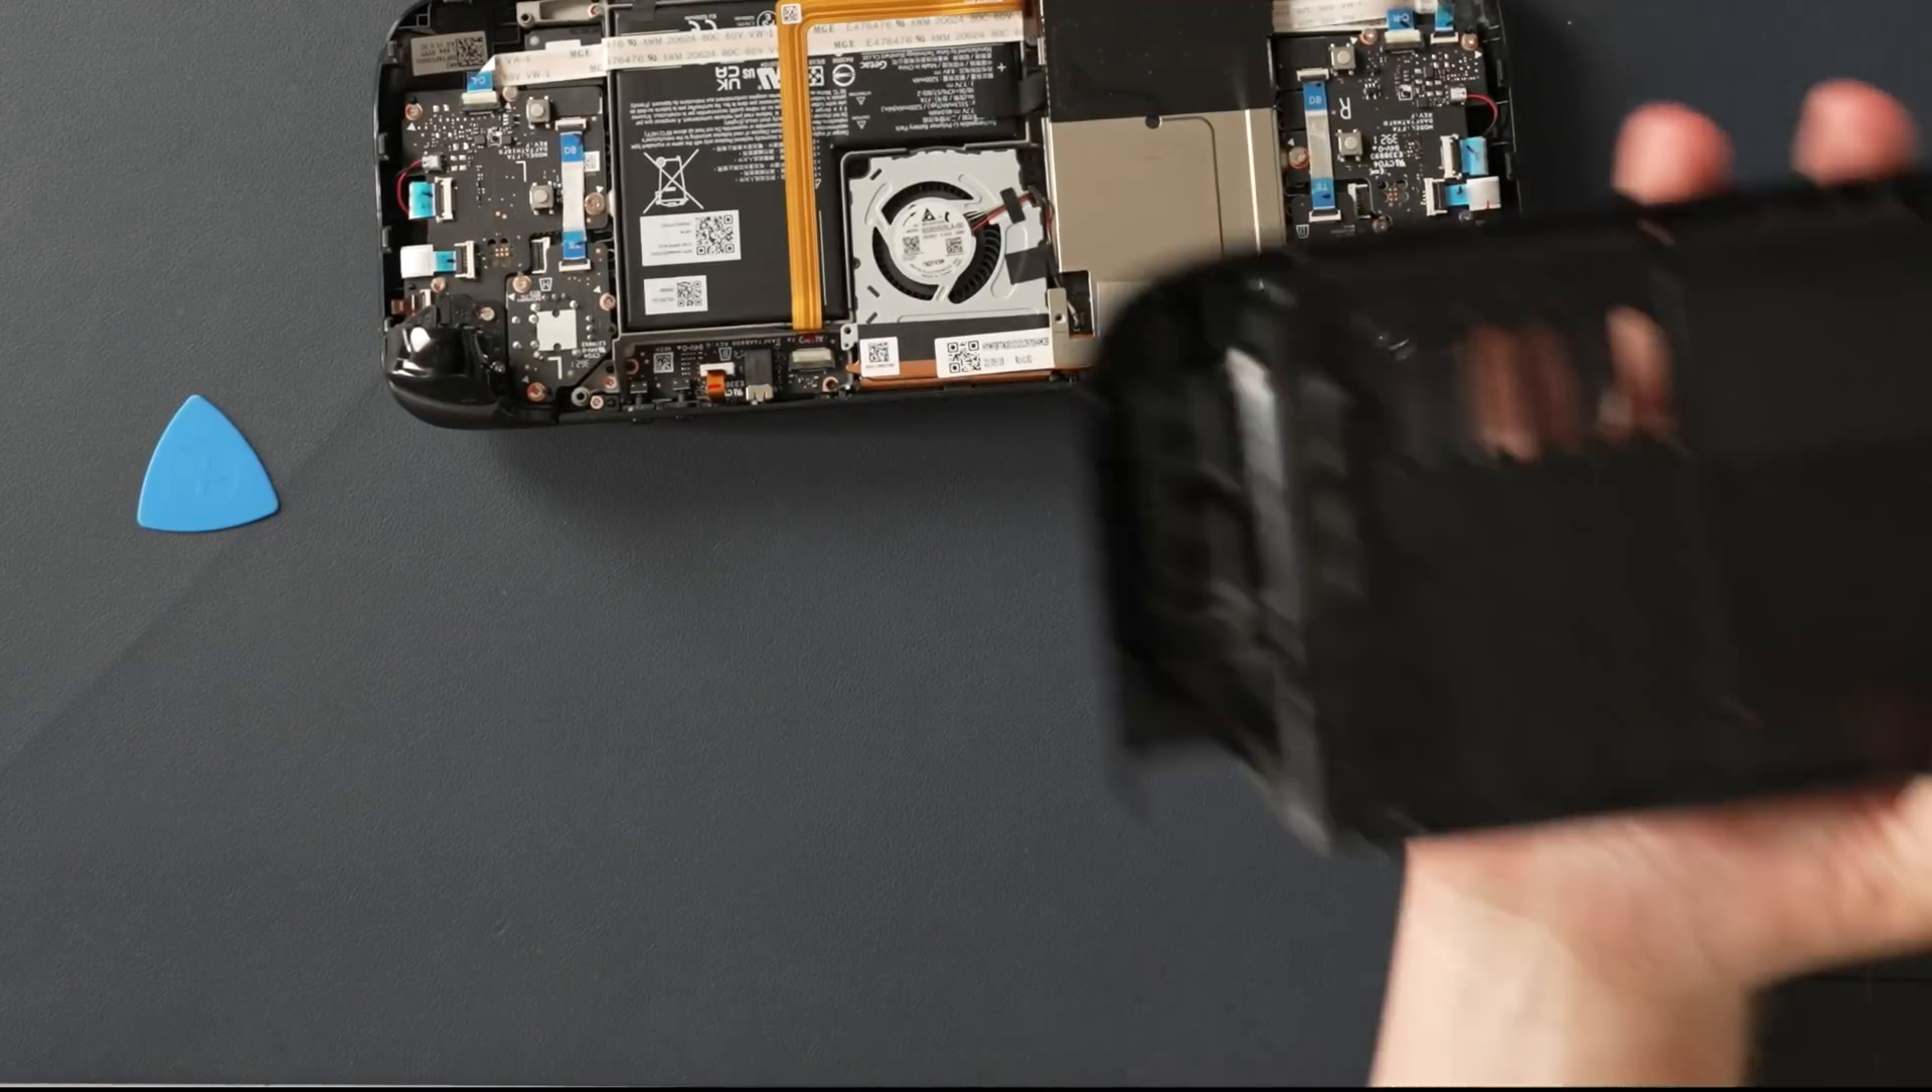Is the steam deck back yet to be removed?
No.